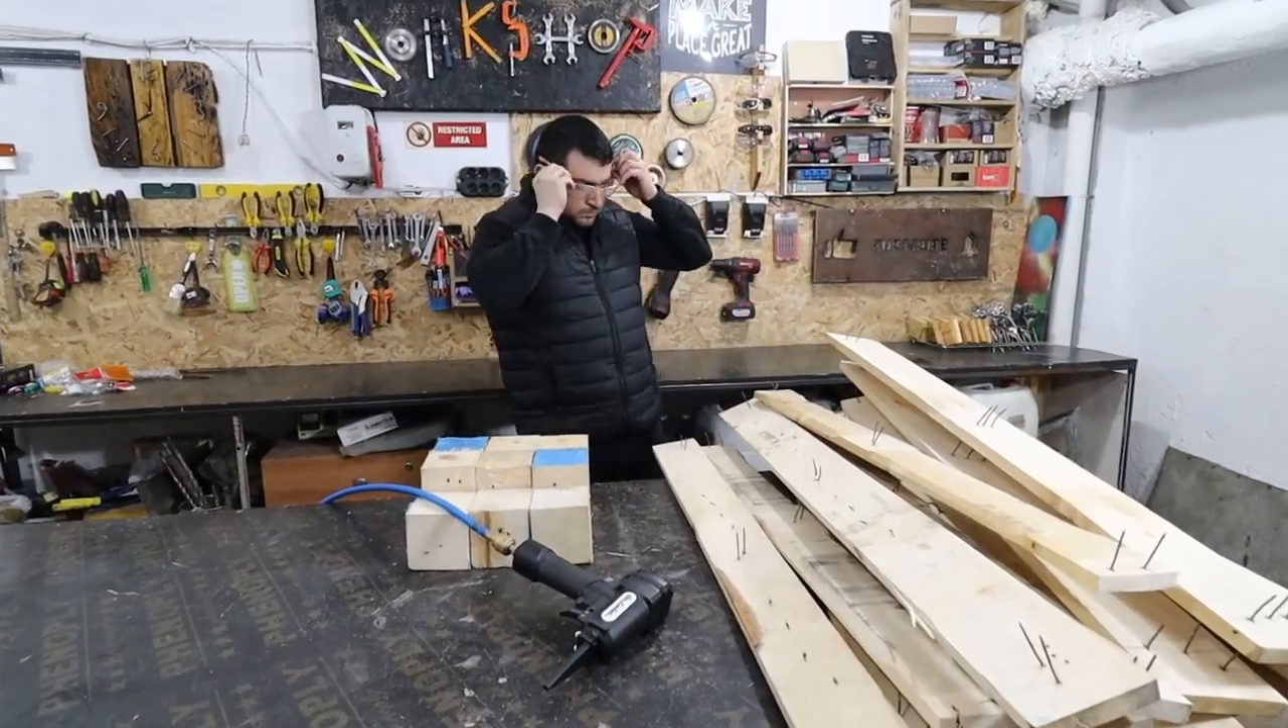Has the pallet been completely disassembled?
Yes.